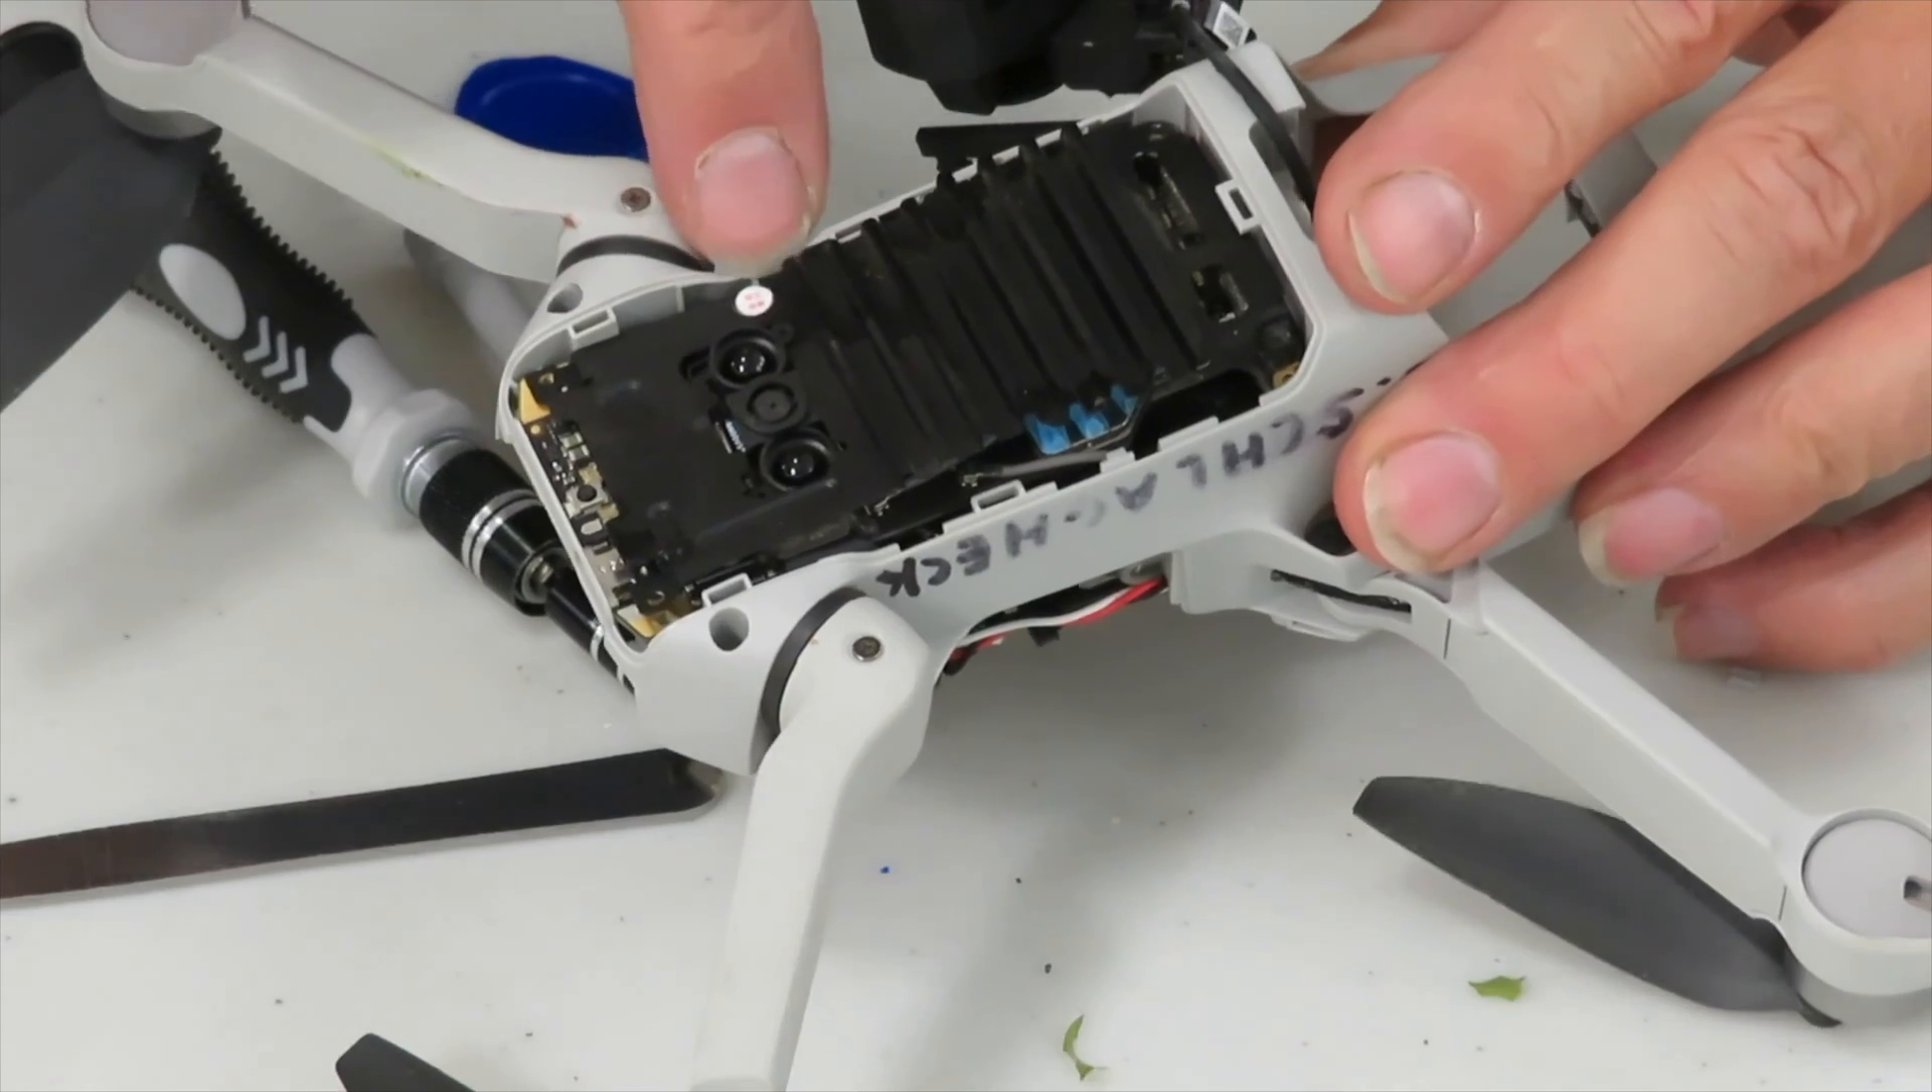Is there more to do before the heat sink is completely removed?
Yes.